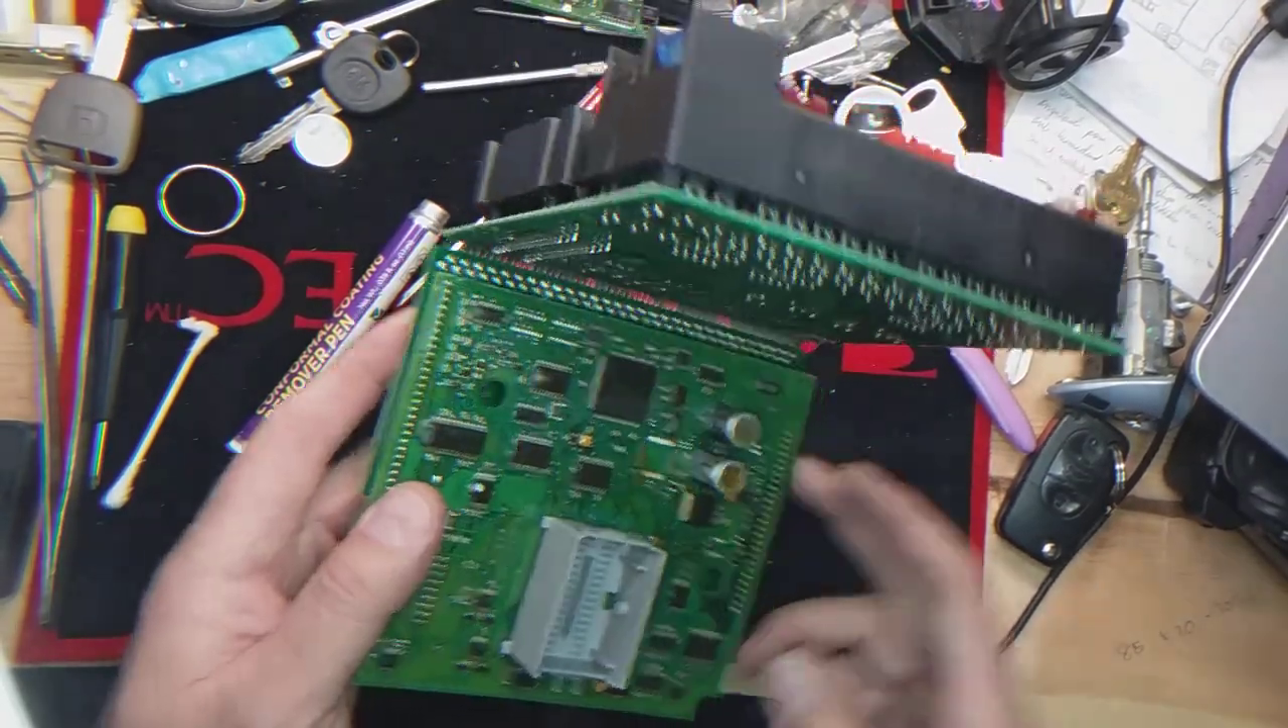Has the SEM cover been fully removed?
Yes.